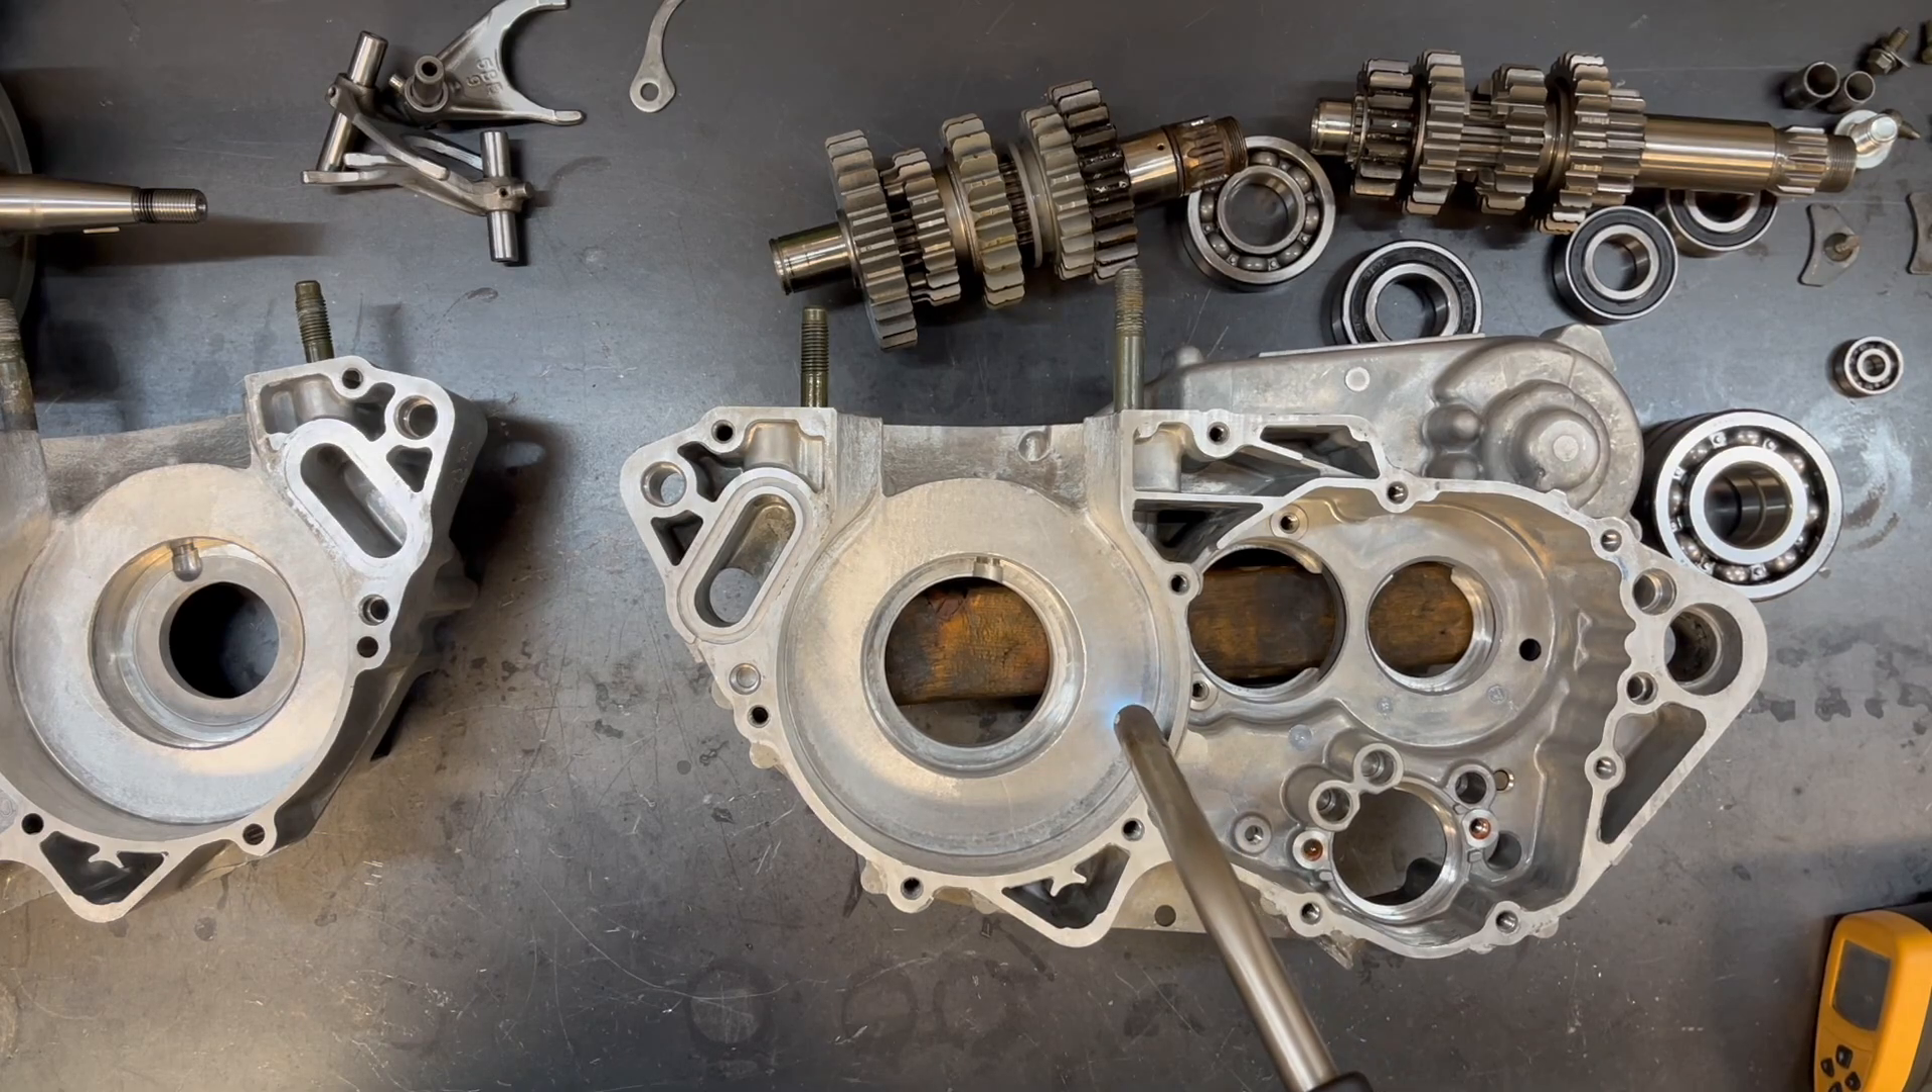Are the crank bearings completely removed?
Yes.